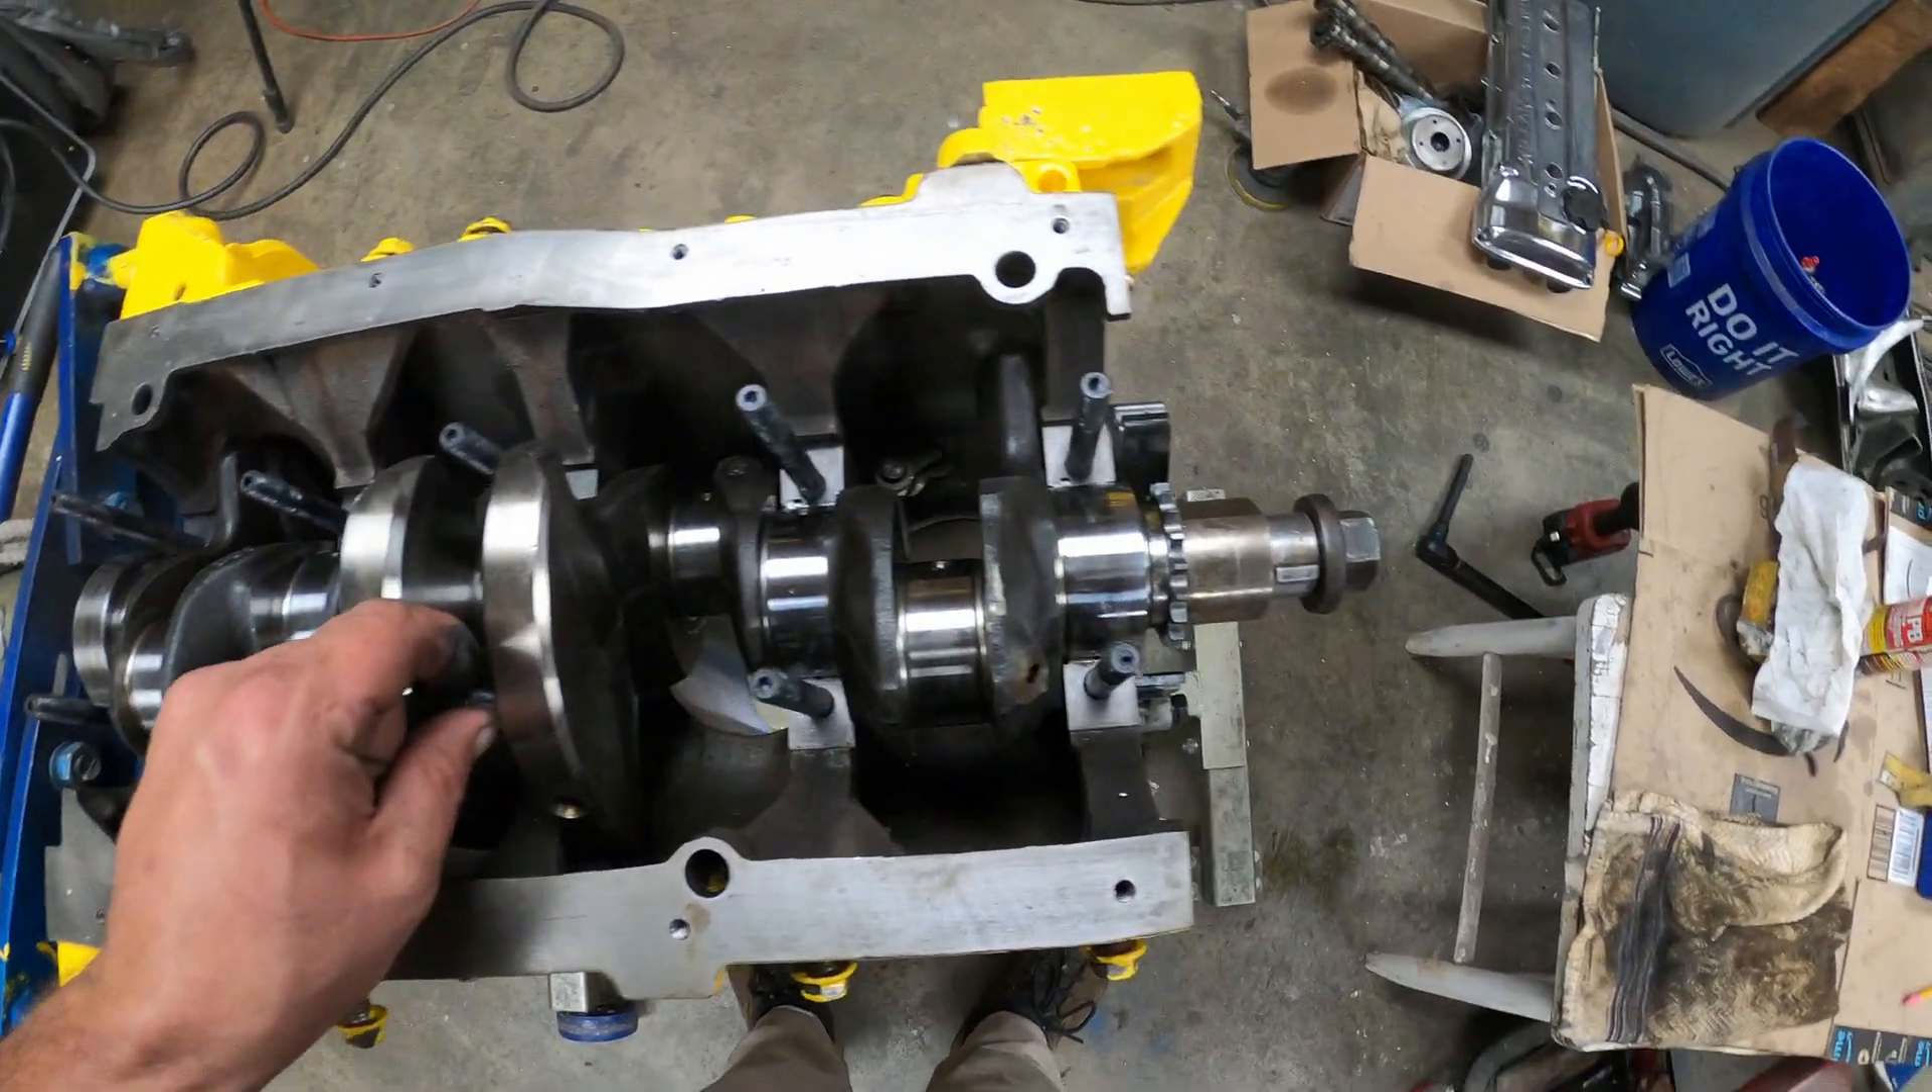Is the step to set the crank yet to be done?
No.